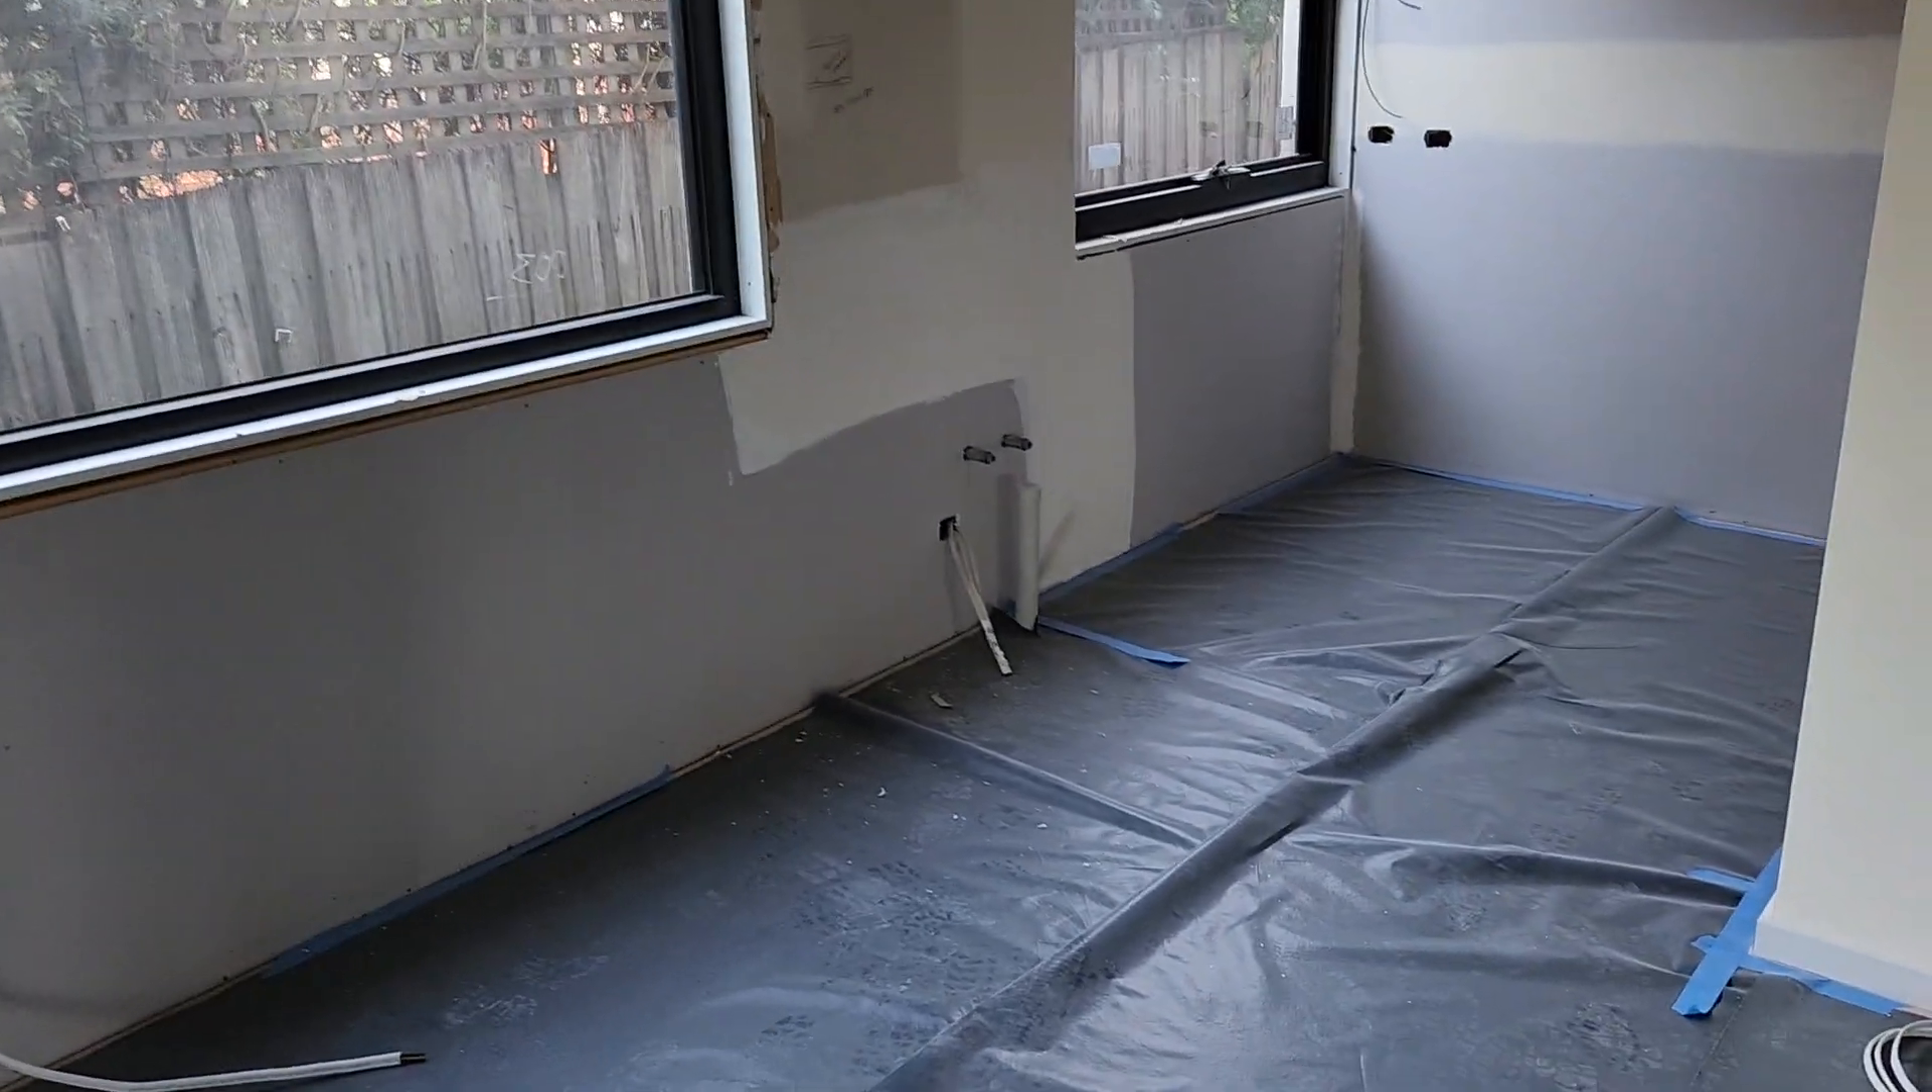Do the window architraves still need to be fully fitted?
Yes.